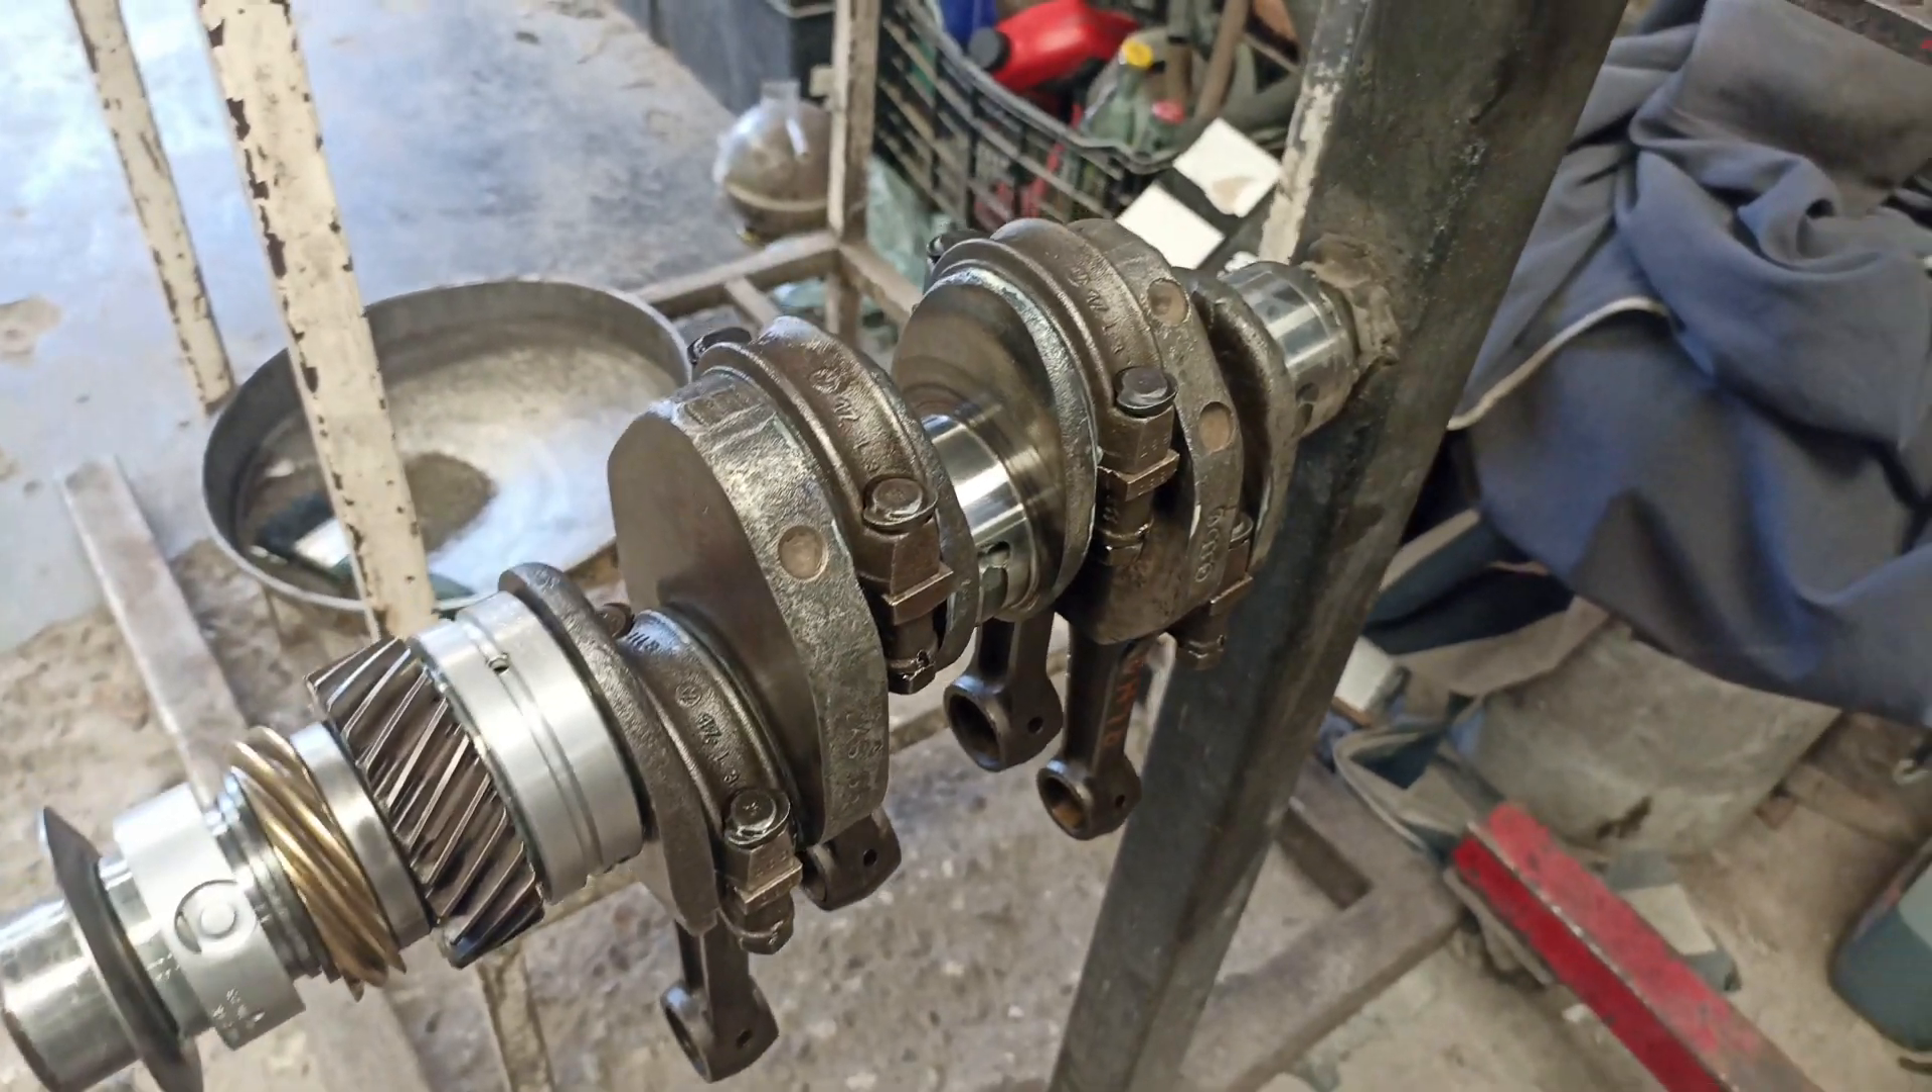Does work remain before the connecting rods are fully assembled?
No.